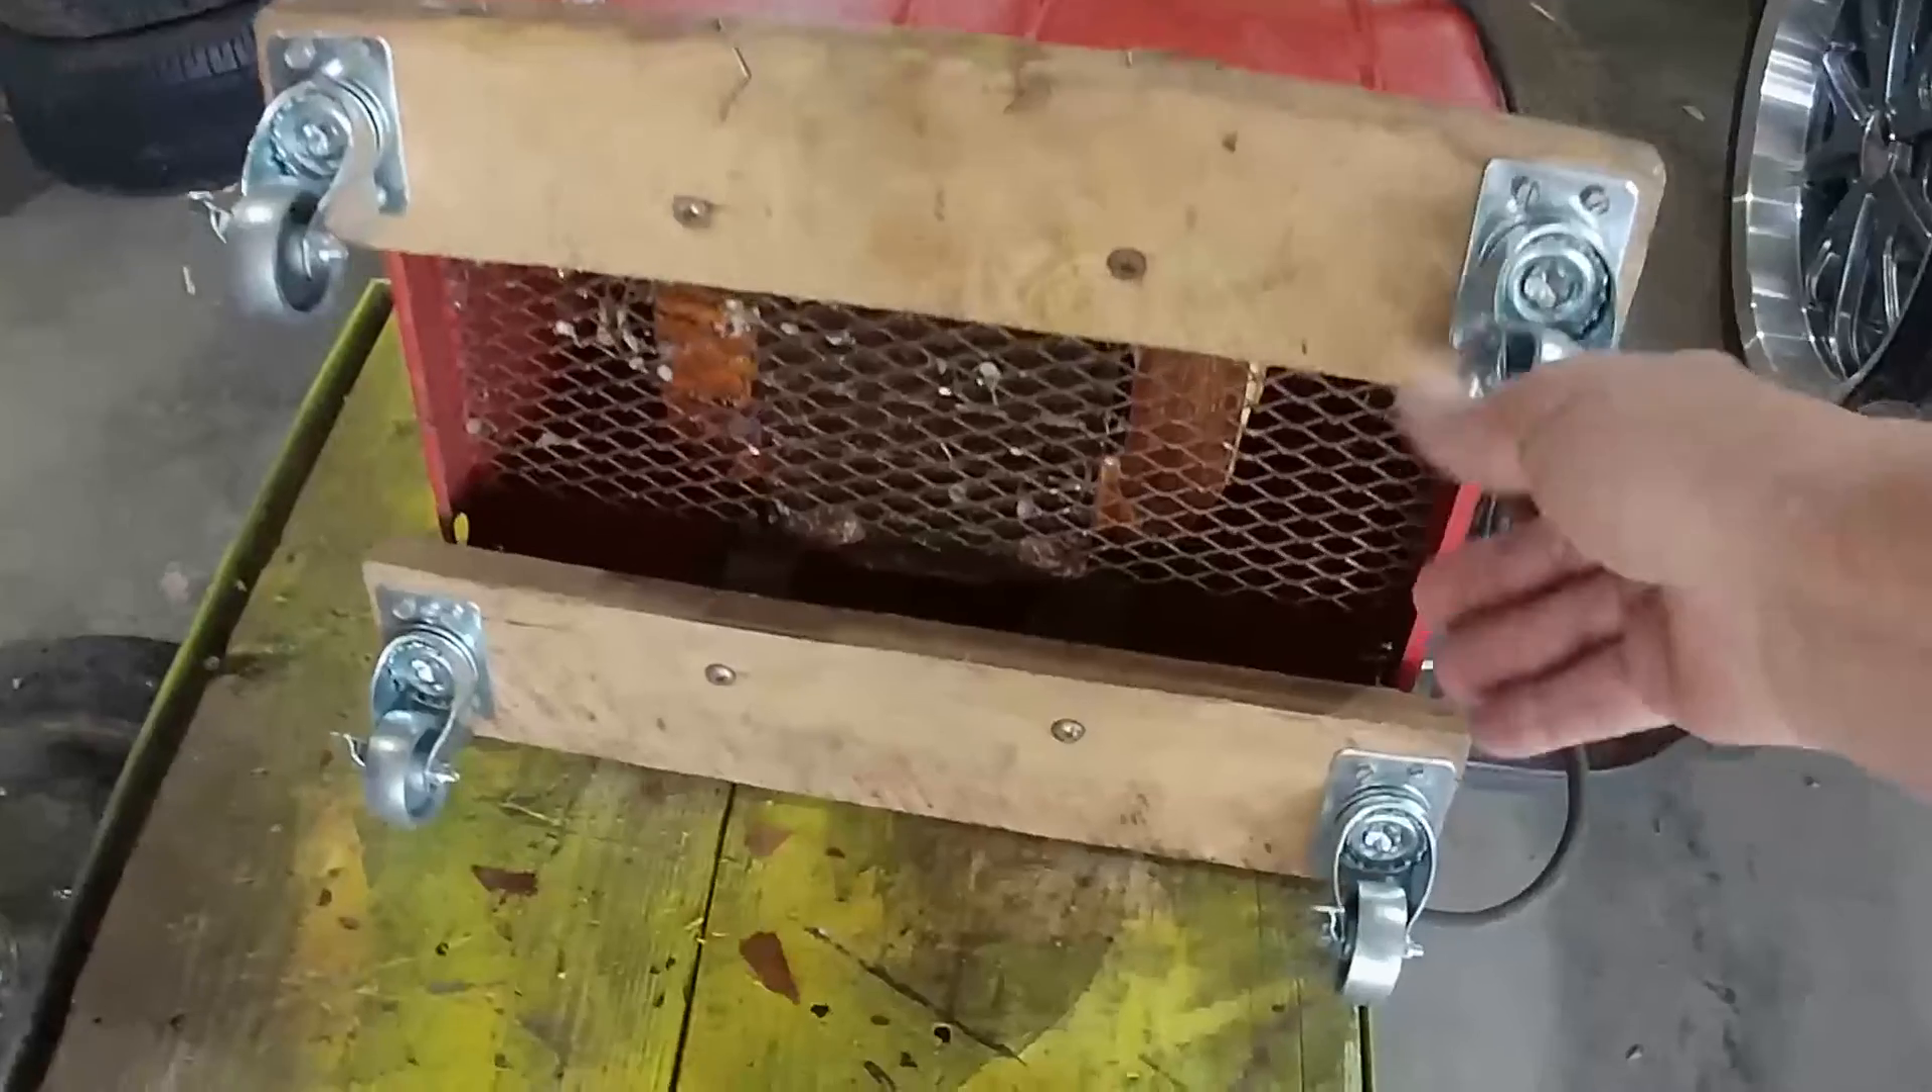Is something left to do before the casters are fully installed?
No.